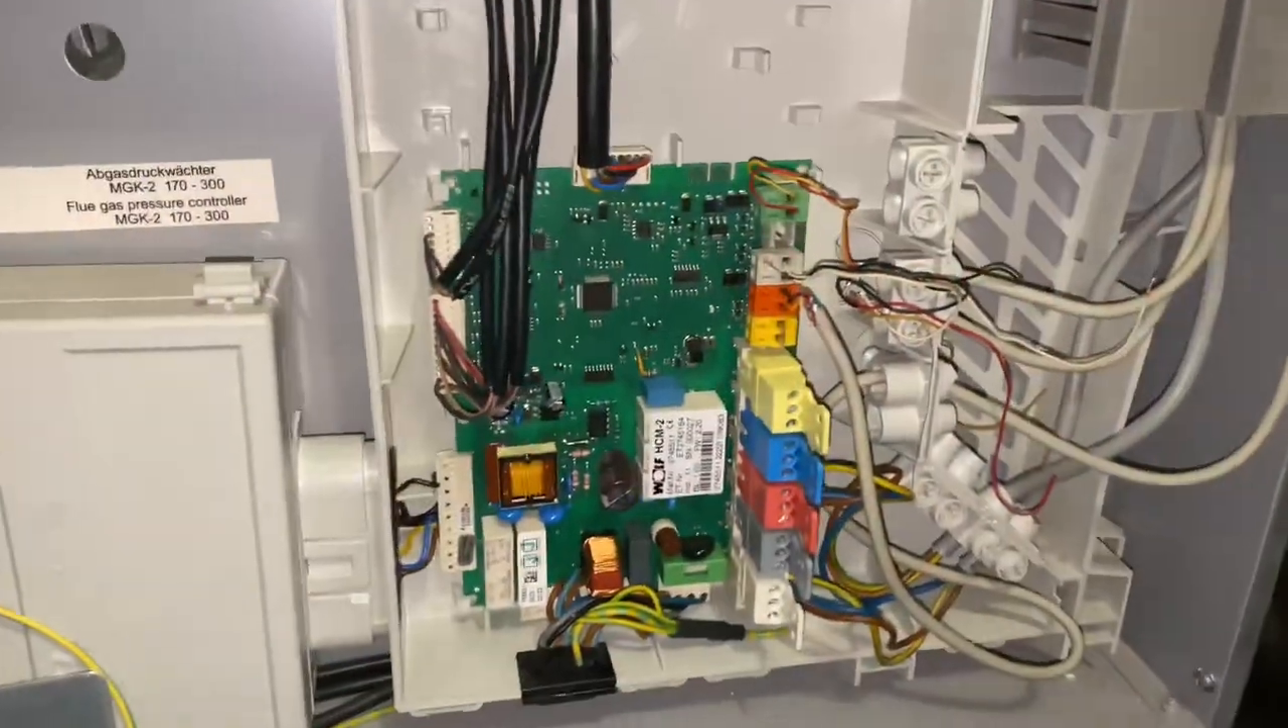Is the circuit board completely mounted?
Yes.